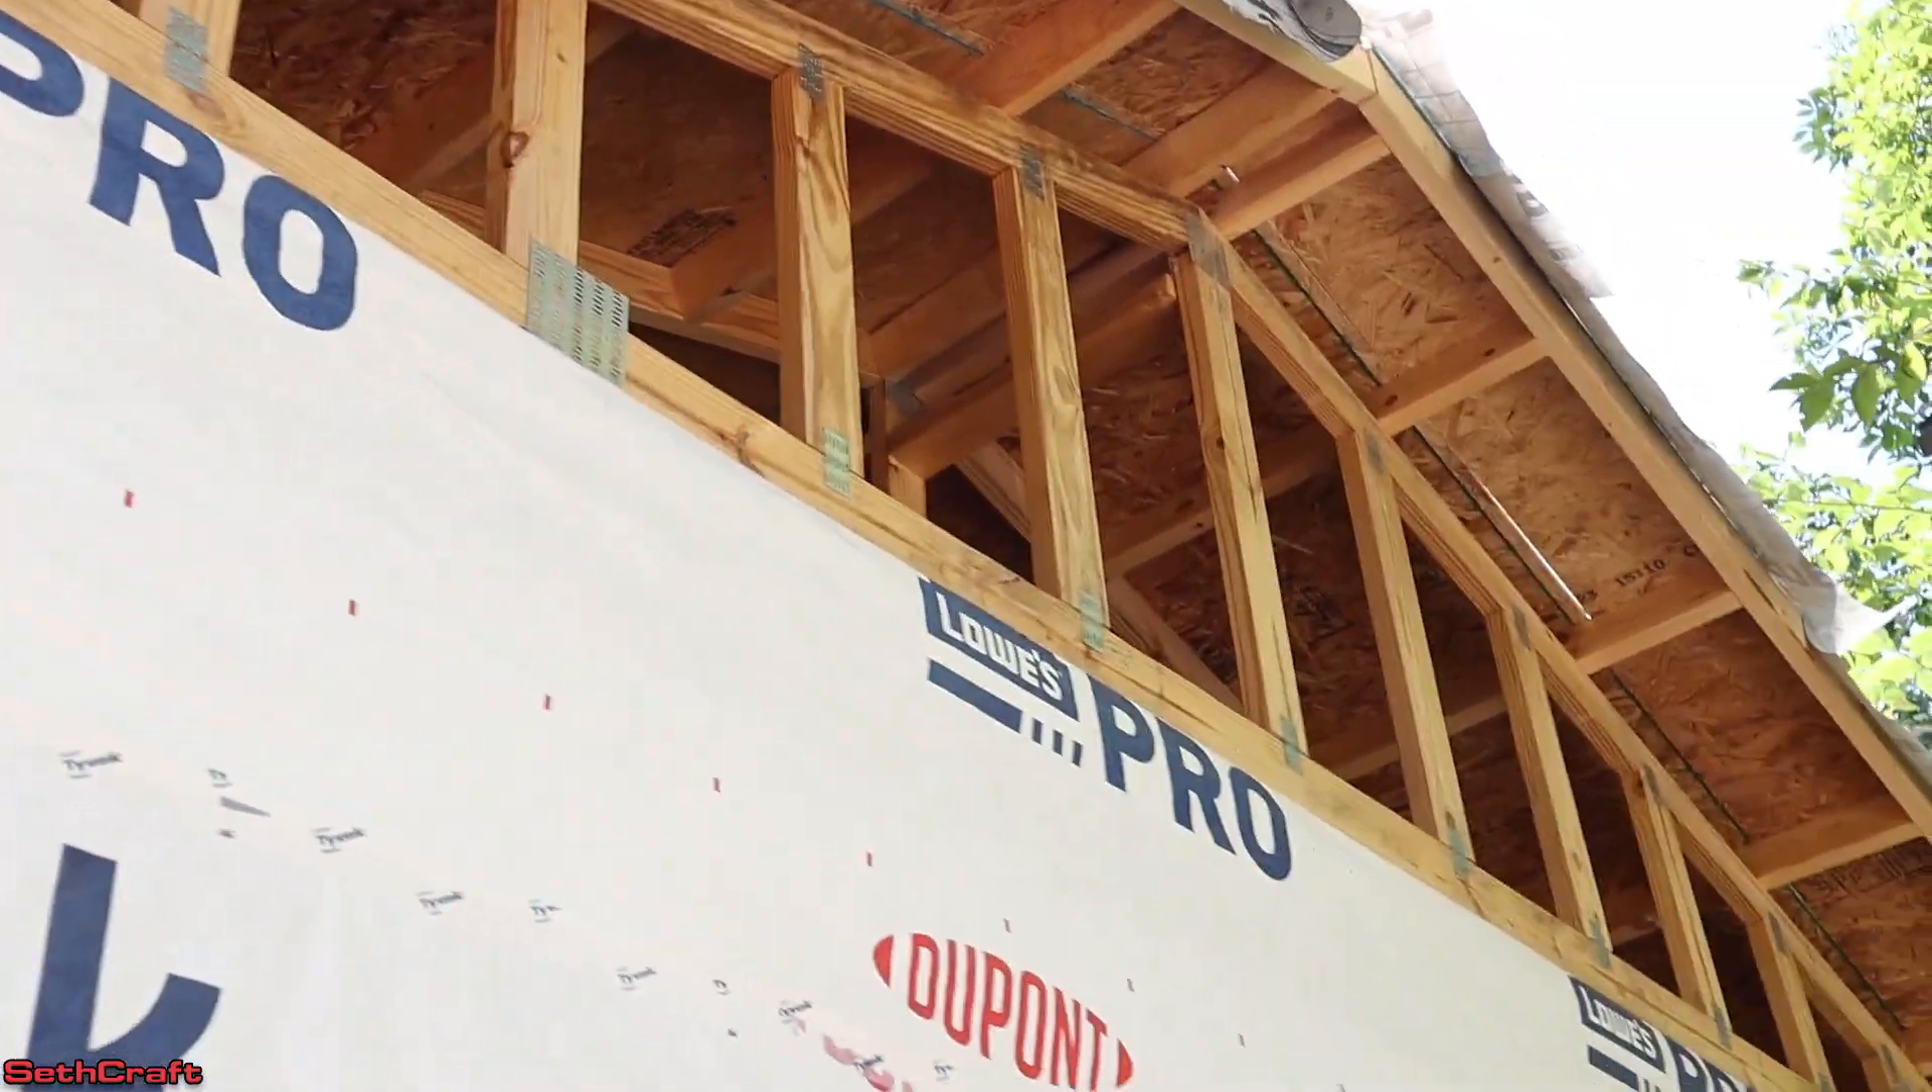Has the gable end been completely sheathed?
No.